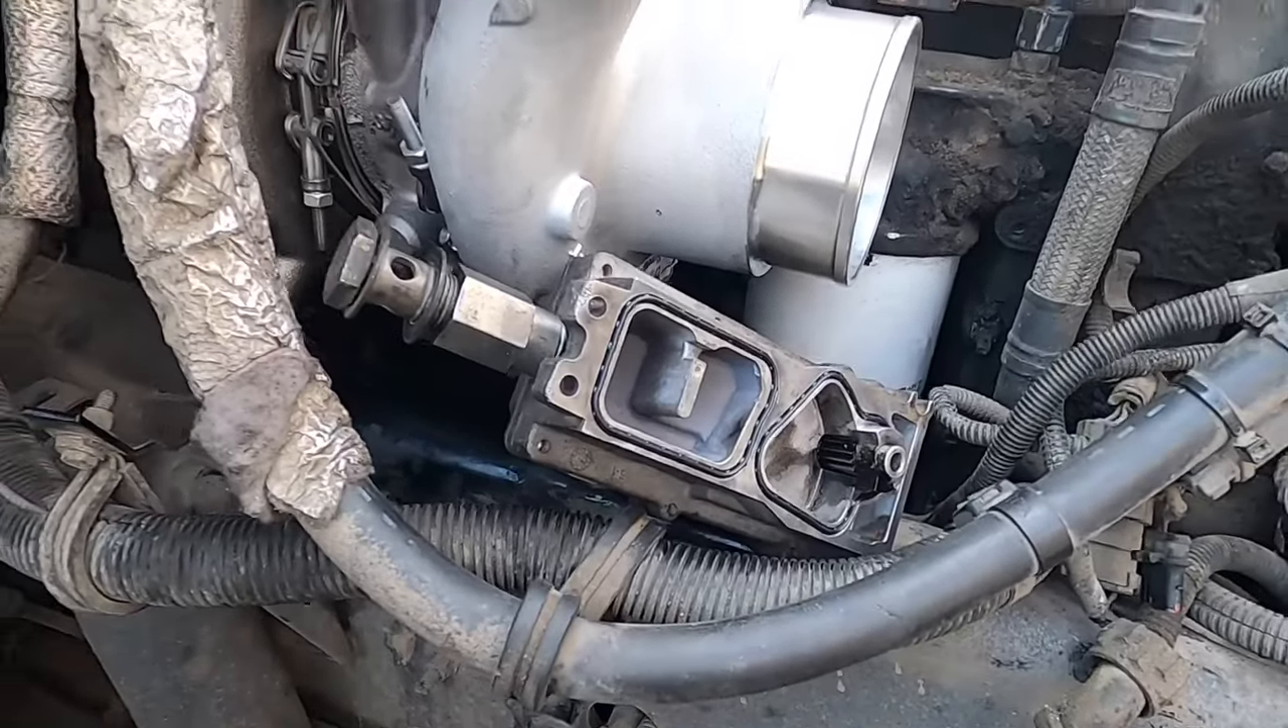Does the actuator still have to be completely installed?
Yes.